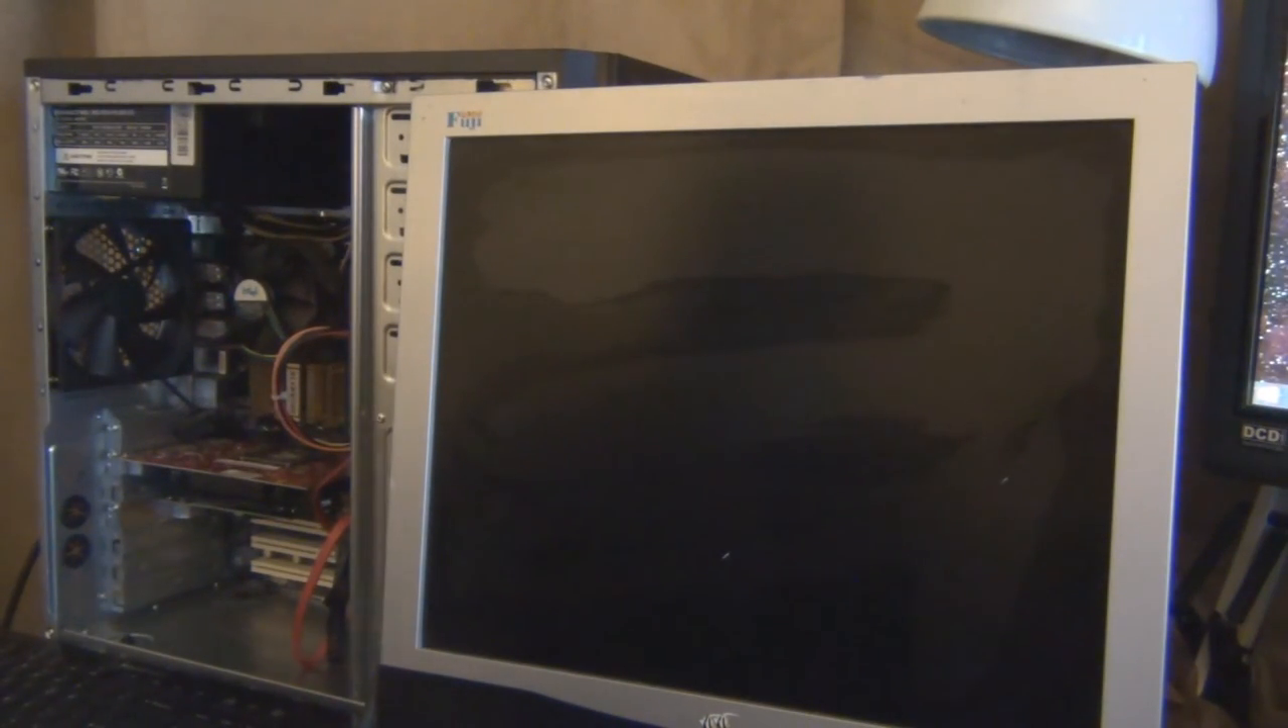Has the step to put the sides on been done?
No.